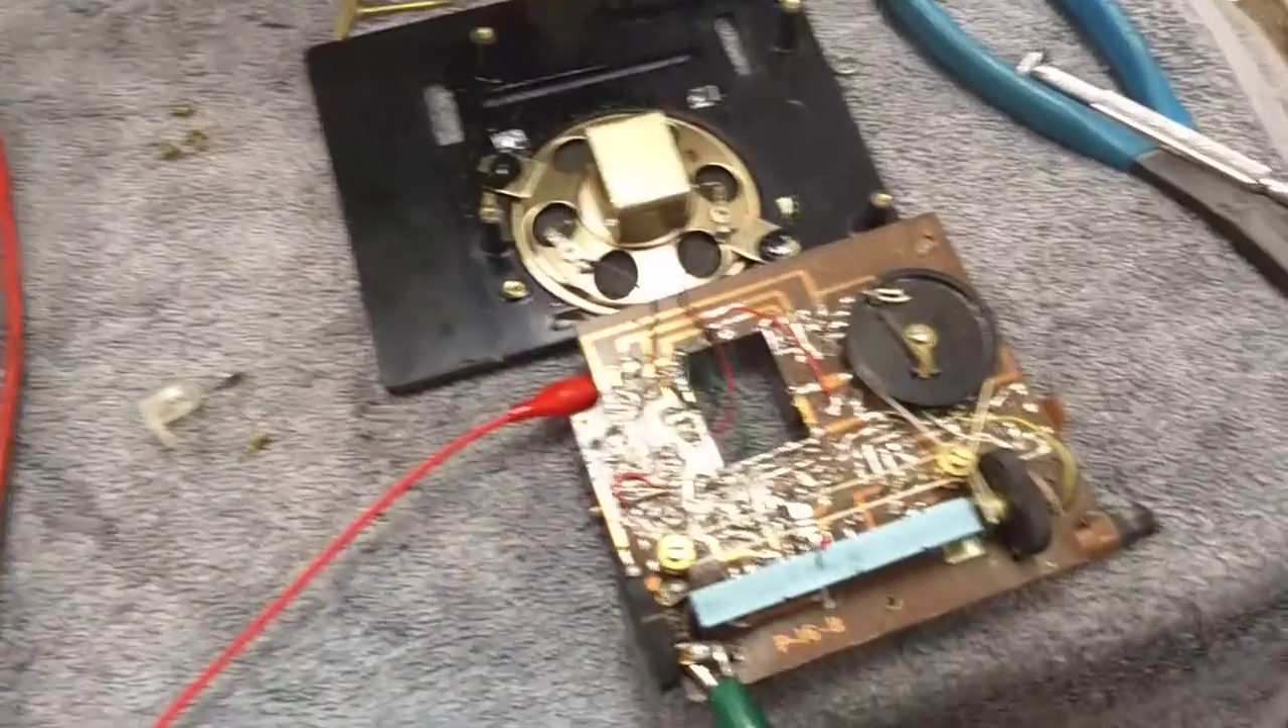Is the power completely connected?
Yes.